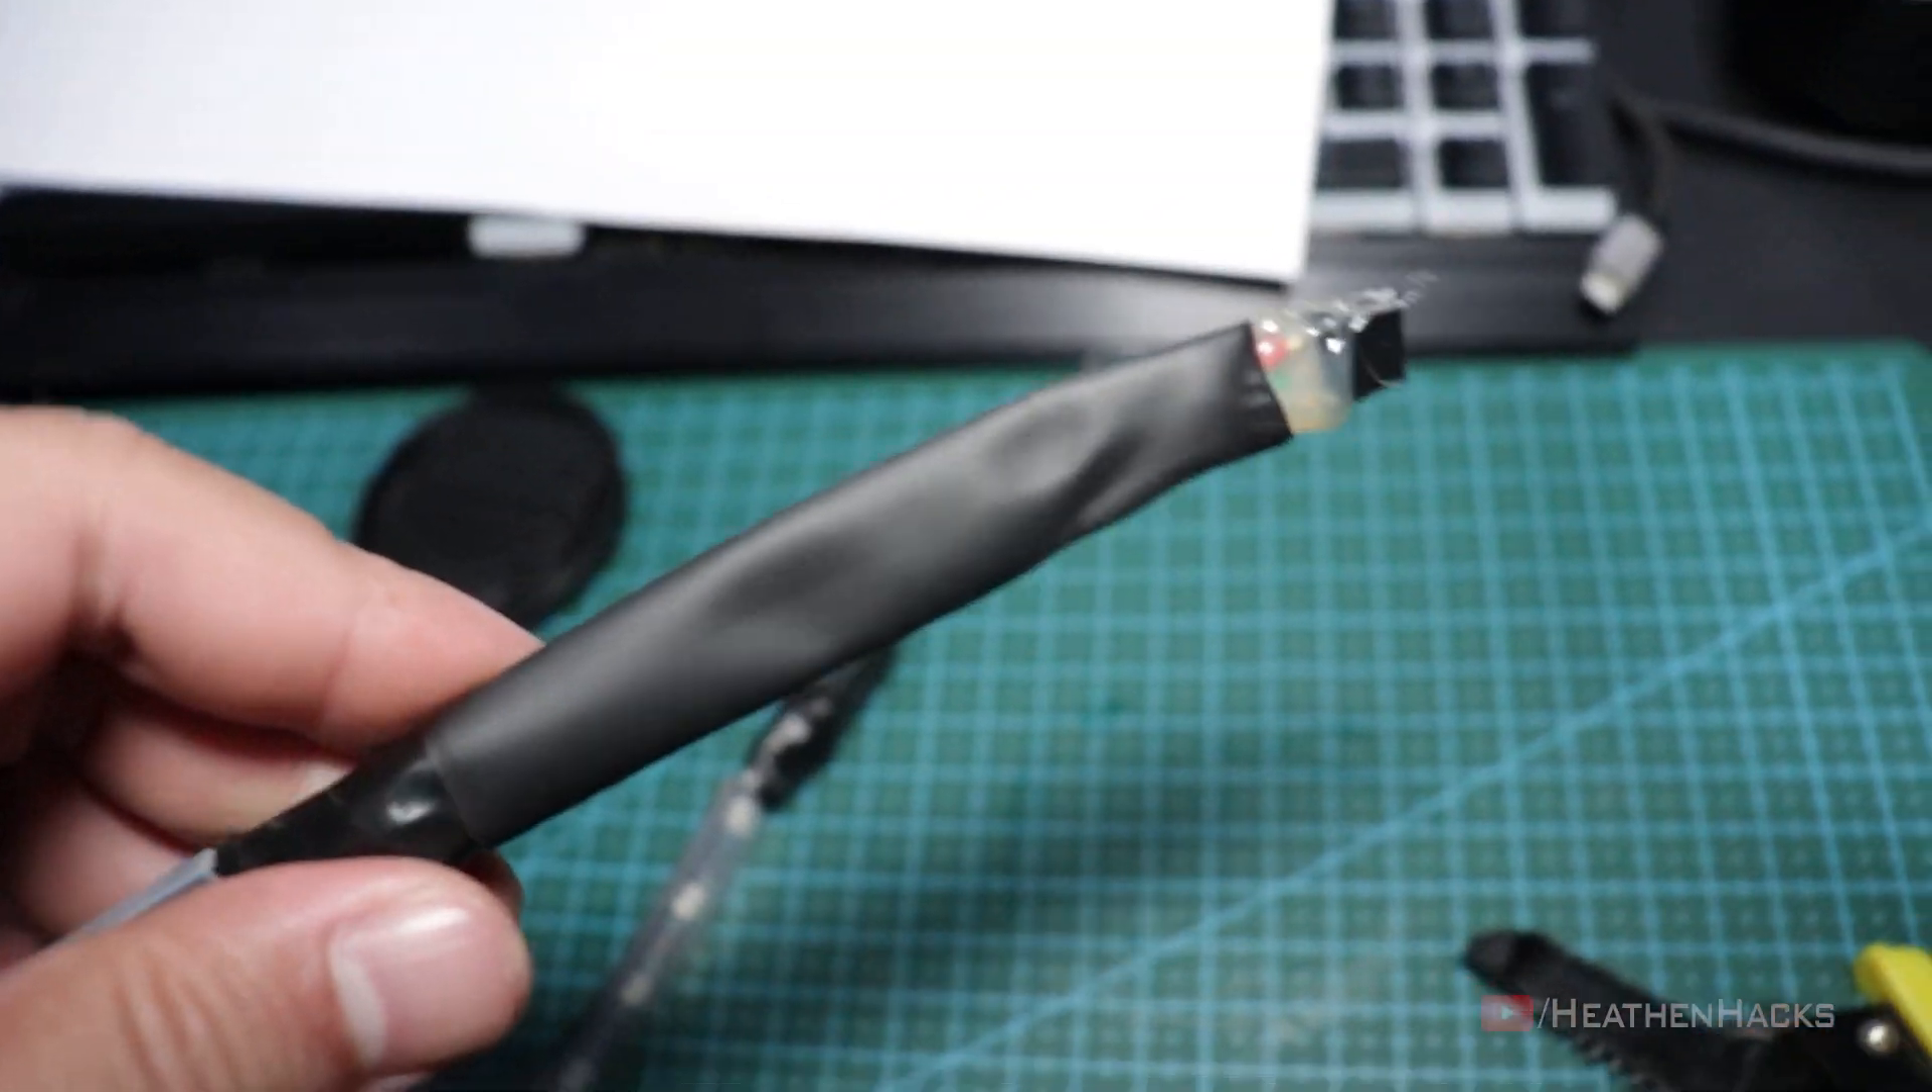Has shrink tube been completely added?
Yes.